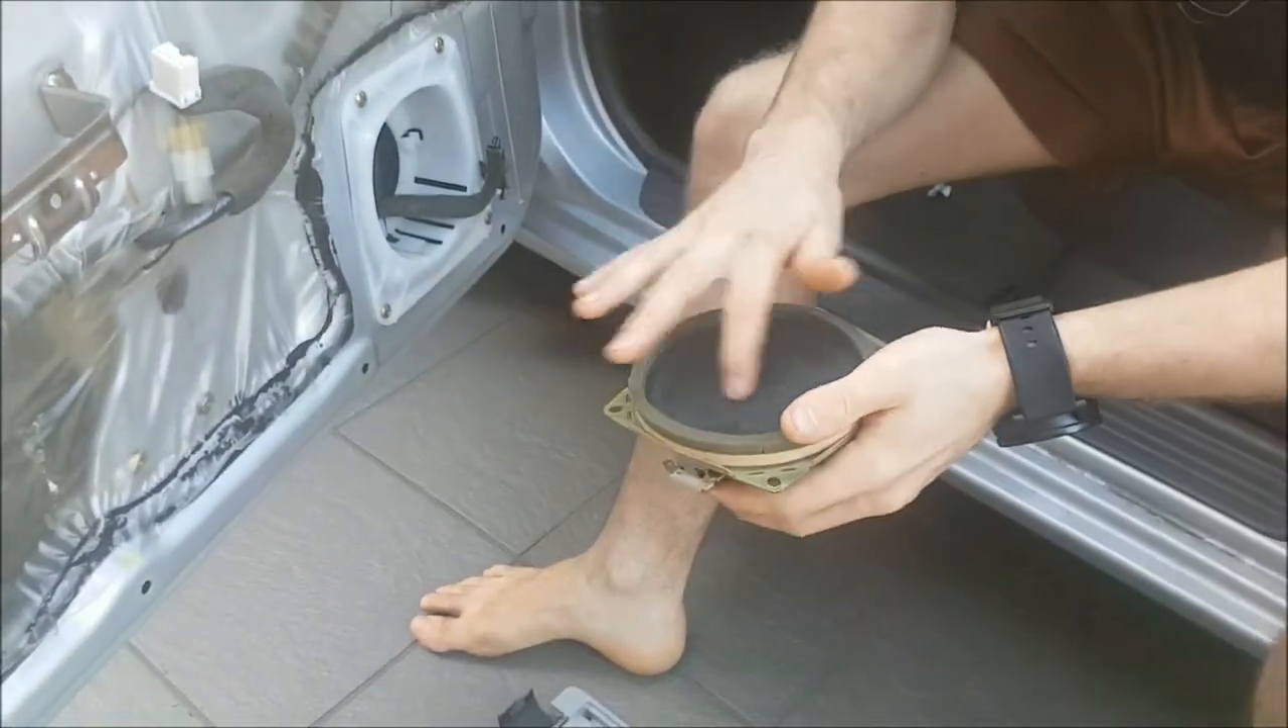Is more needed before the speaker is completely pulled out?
No.